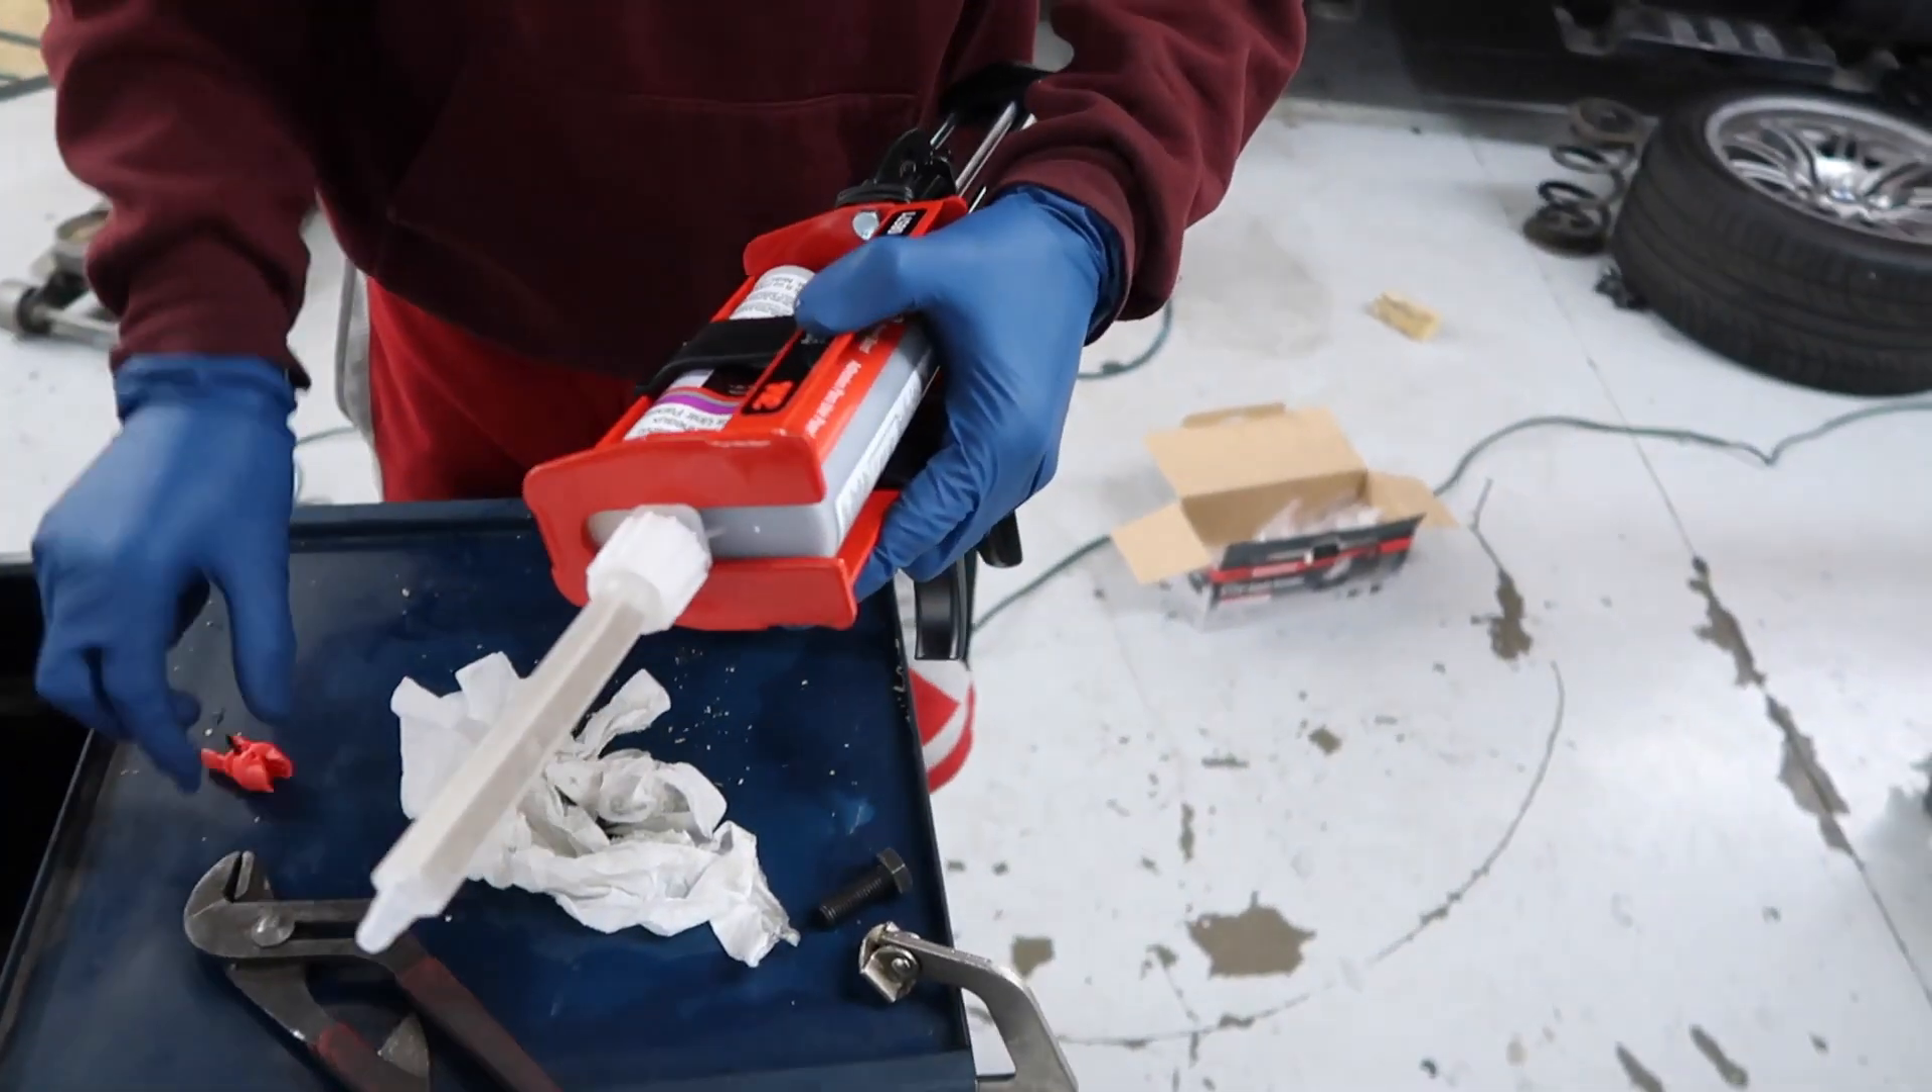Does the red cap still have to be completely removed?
No.